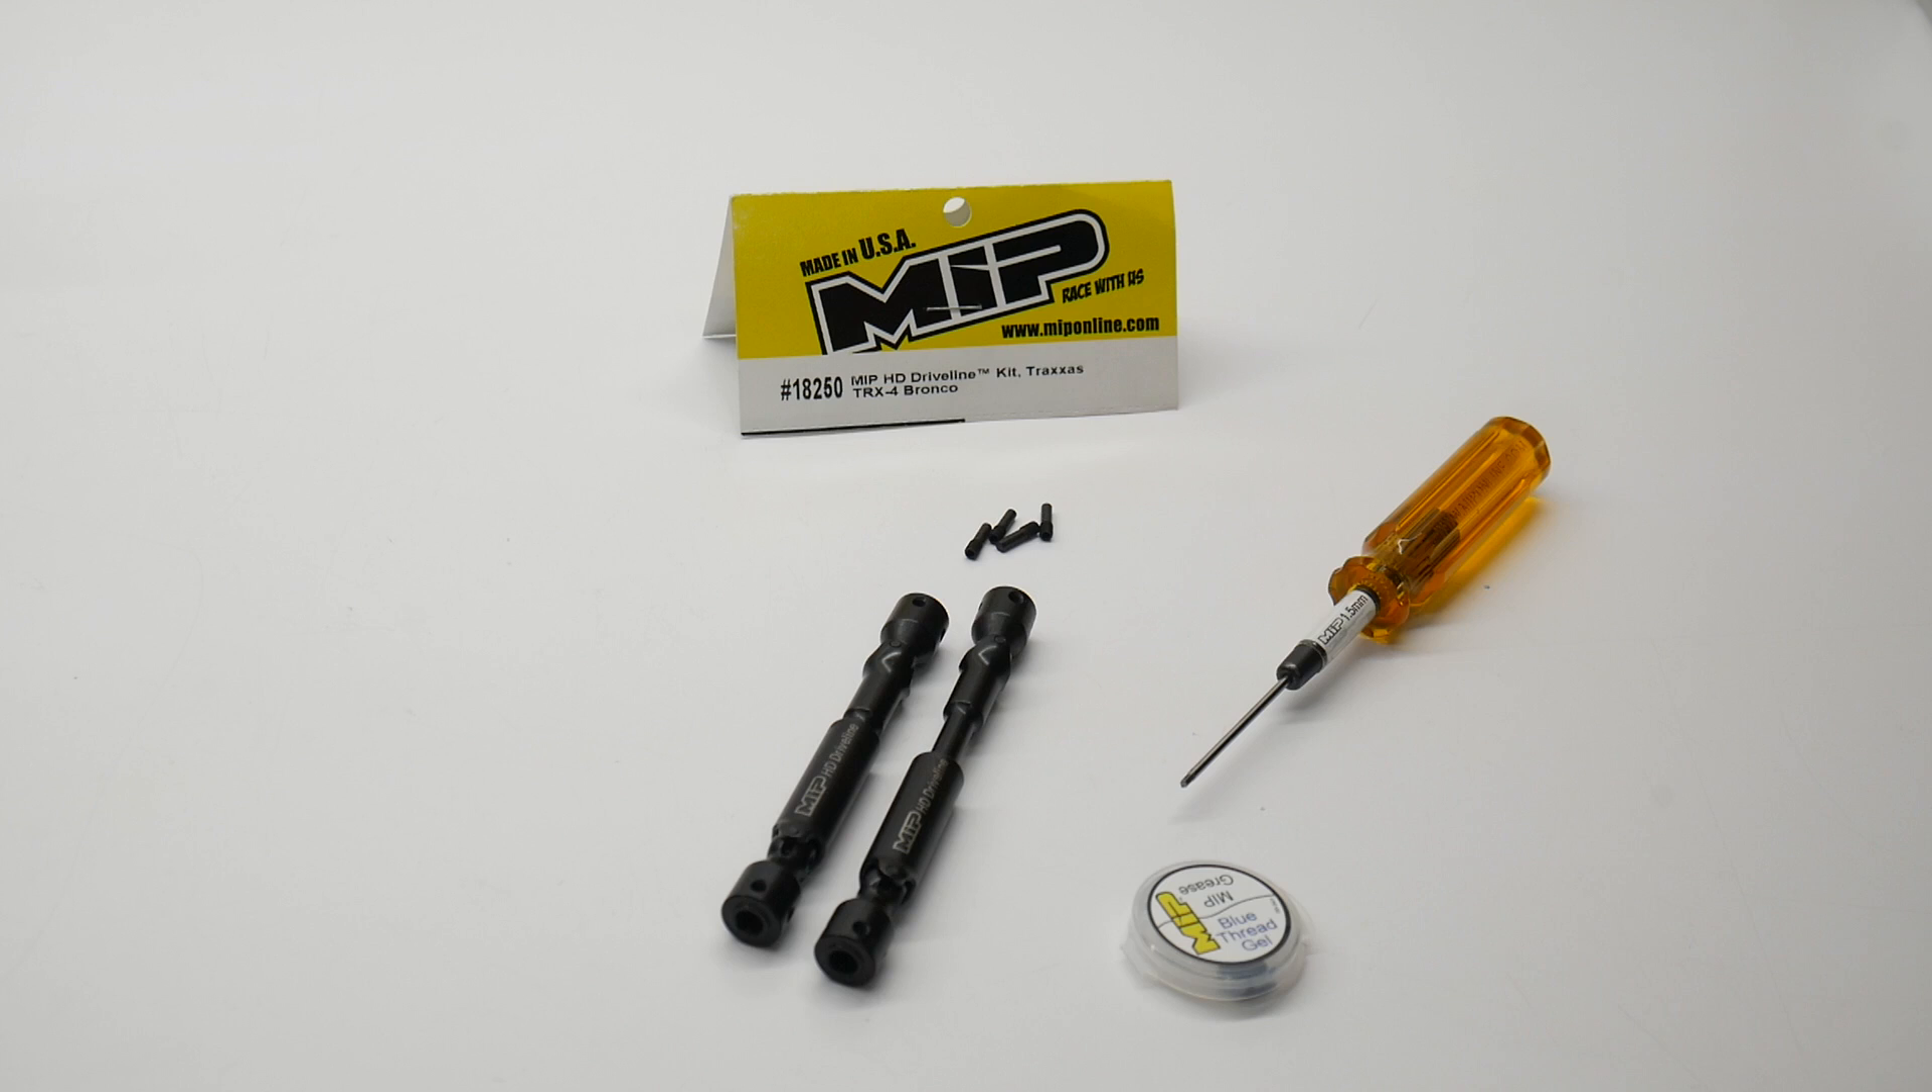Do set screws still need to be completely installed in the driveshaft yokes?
Yes.